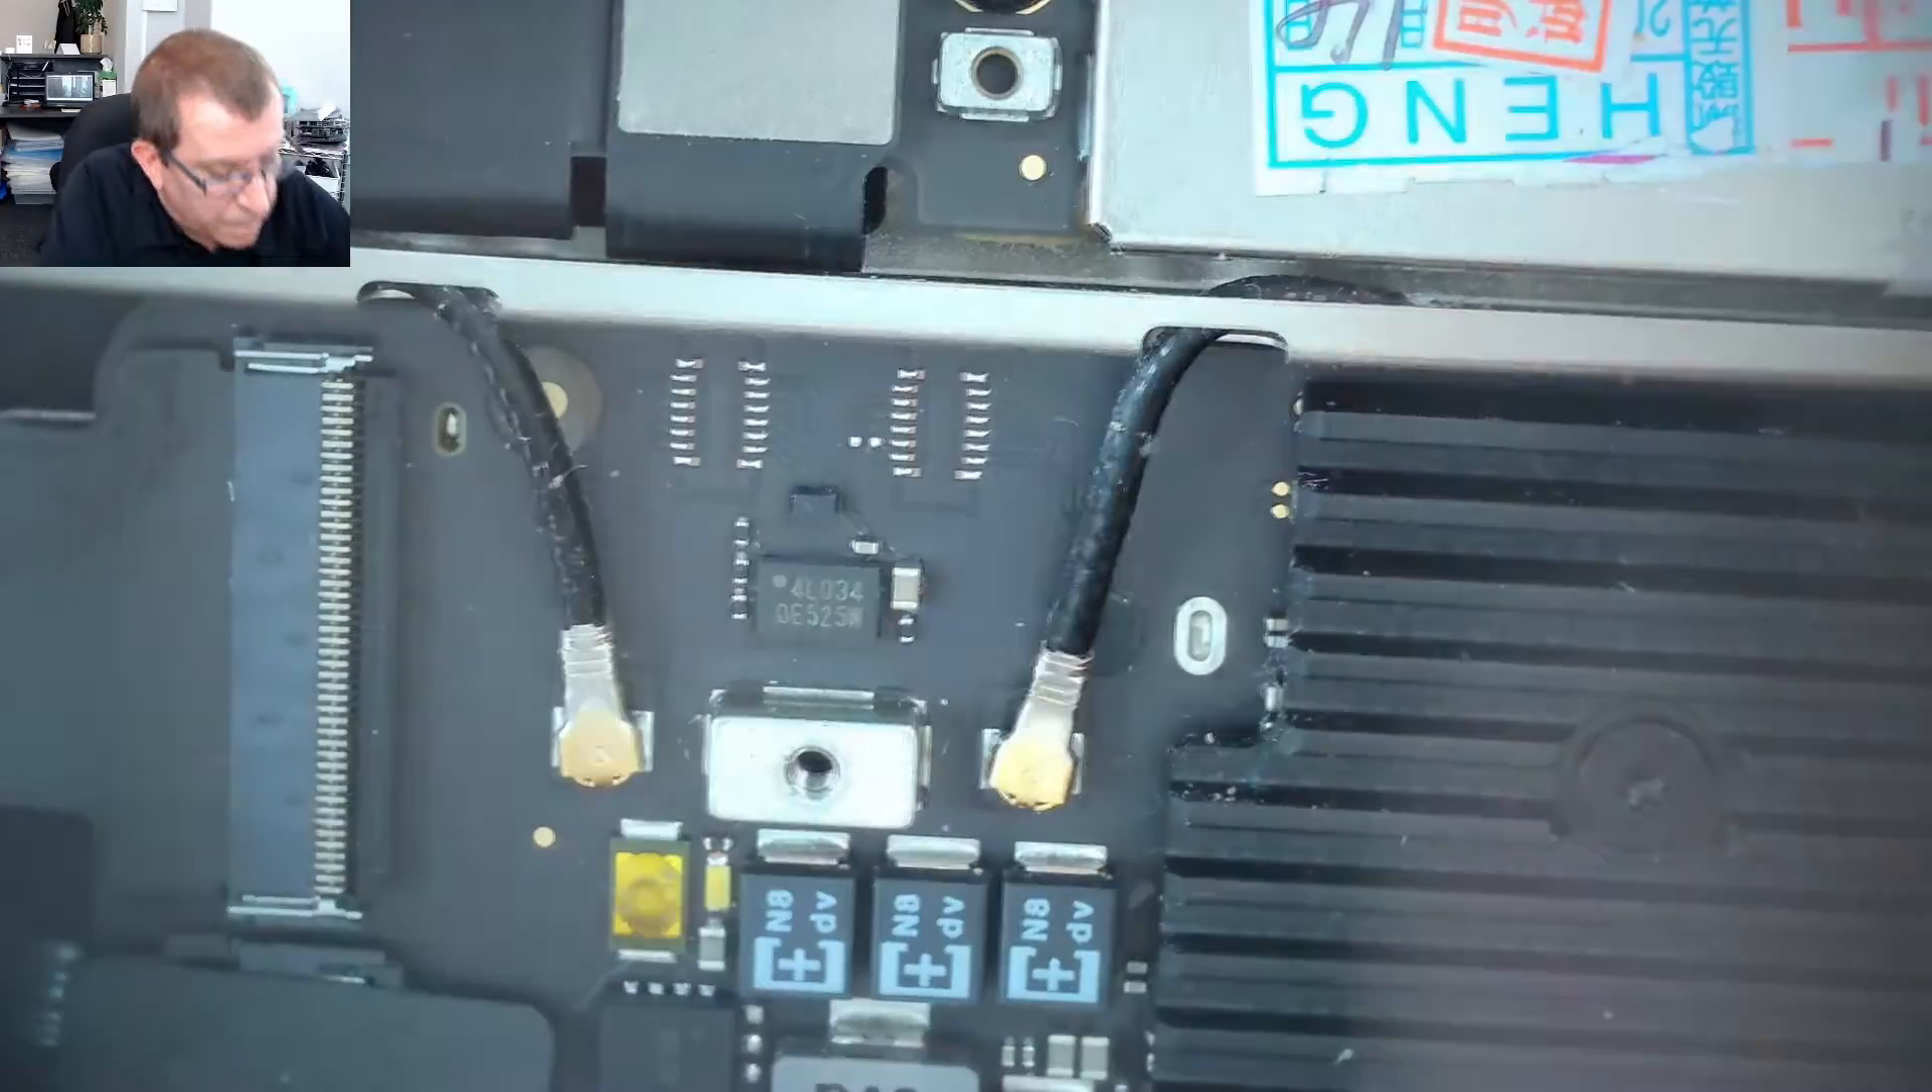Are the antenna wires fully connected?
Yes.